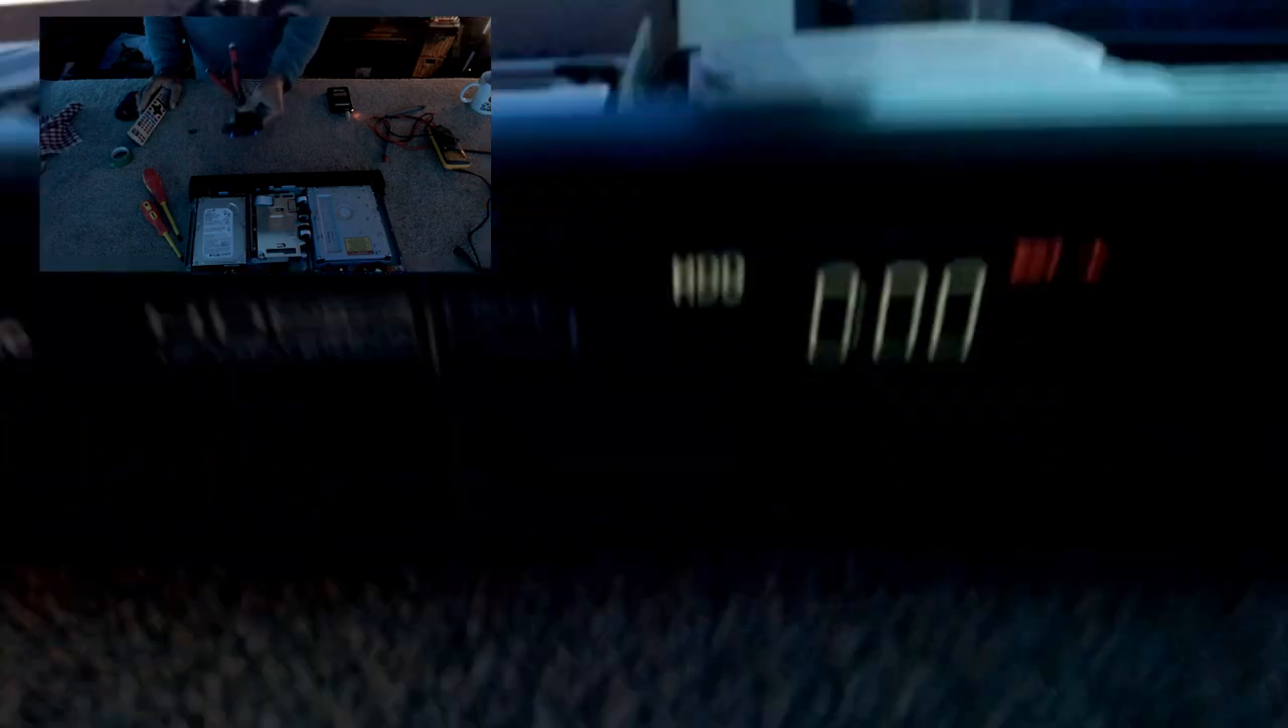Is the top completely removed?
Yes.